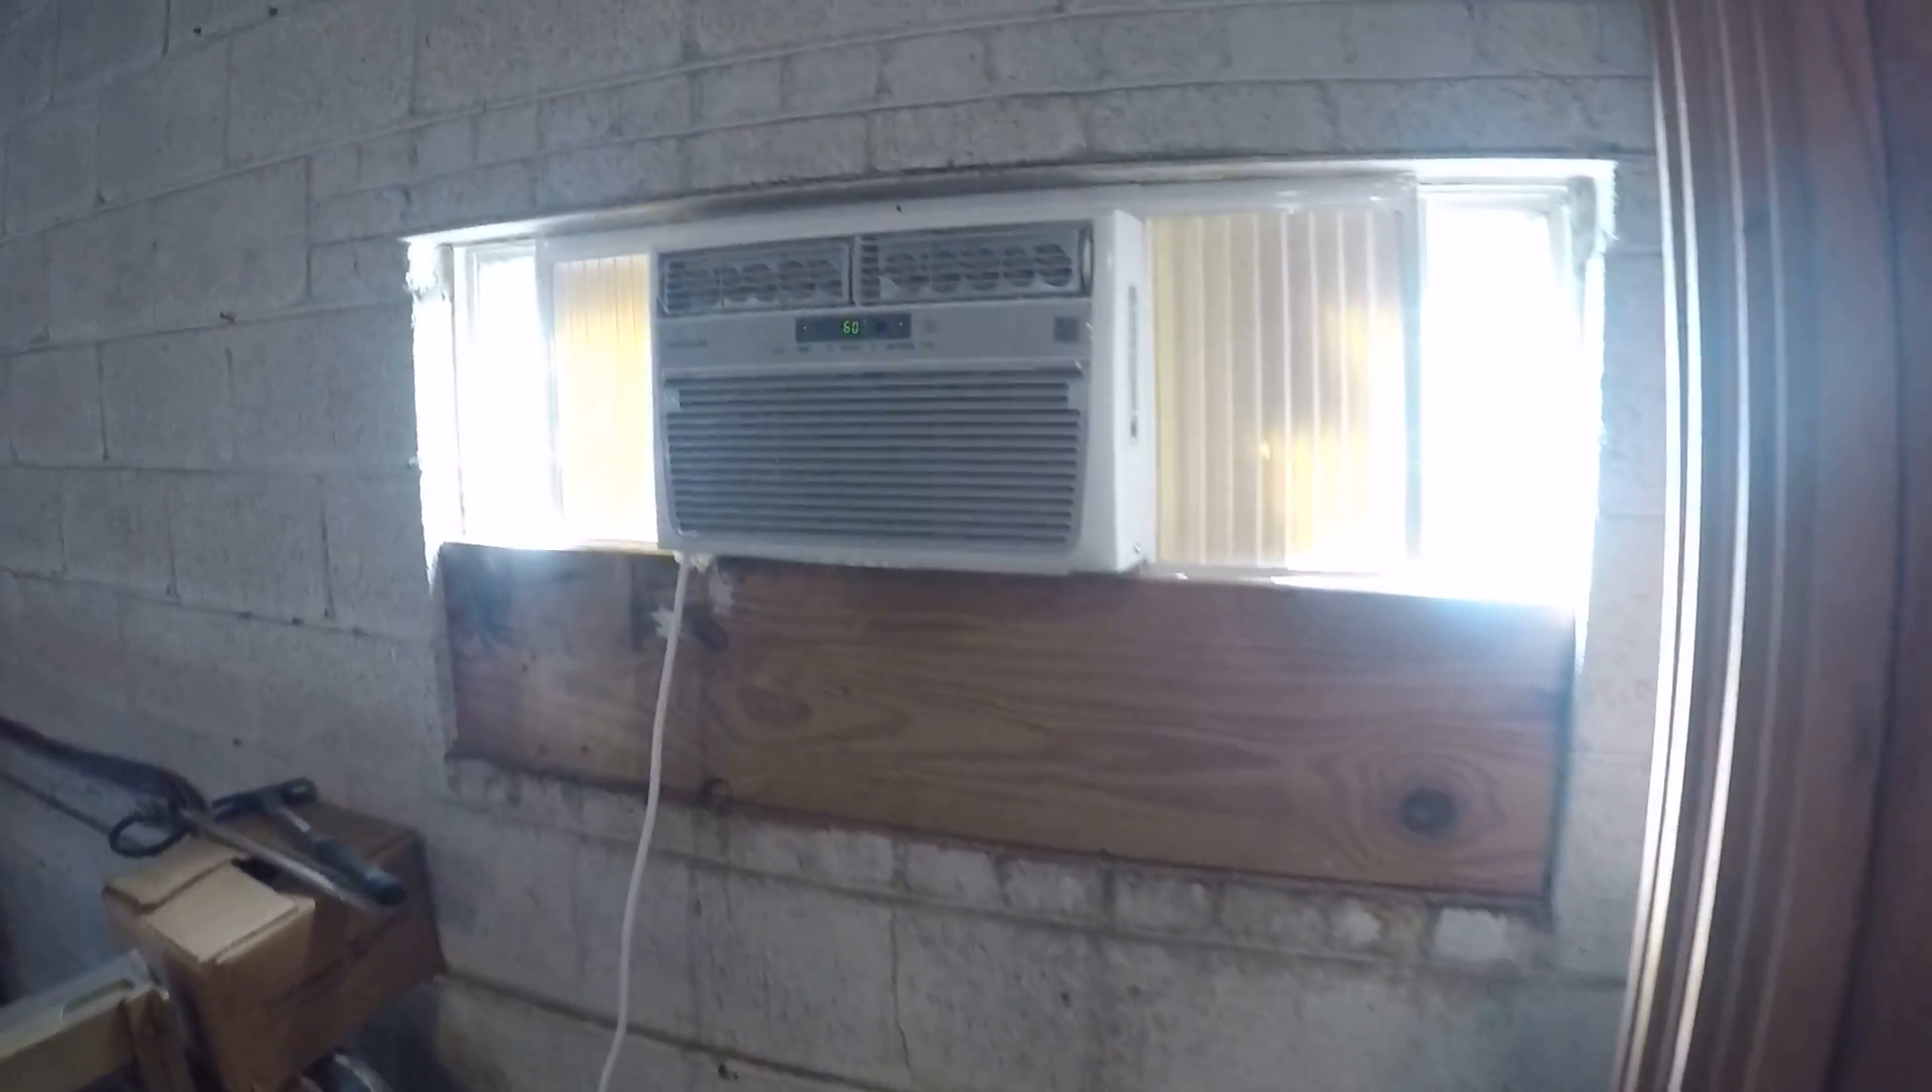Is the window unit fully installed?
Yes.